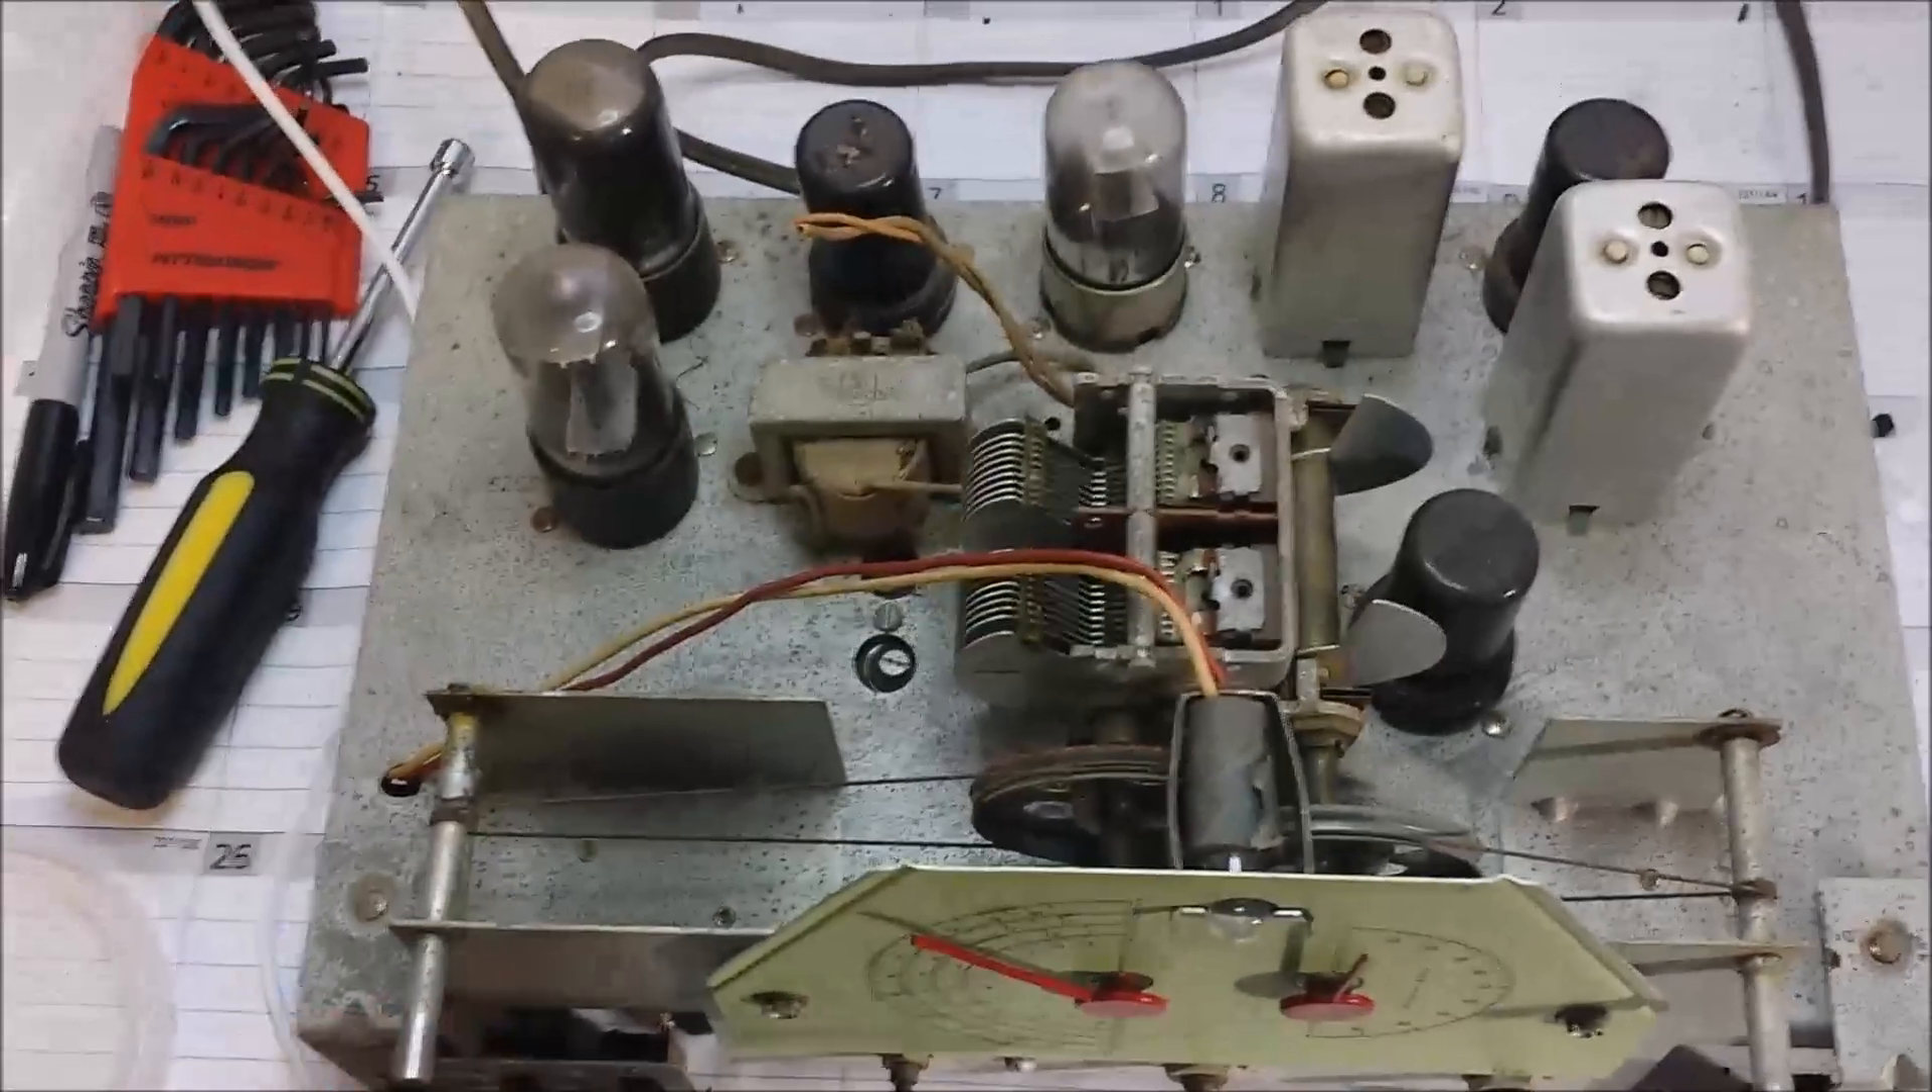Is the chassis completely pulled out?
Yes.